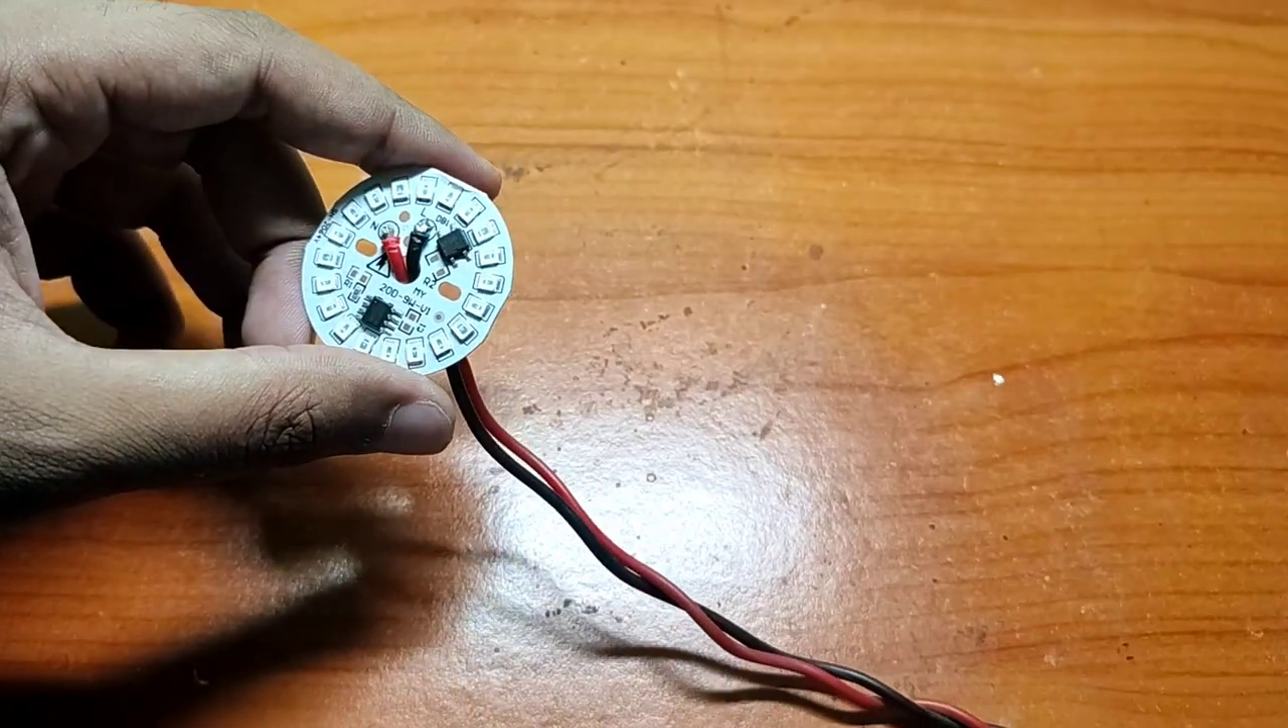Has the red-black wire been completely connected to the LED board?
Yes.